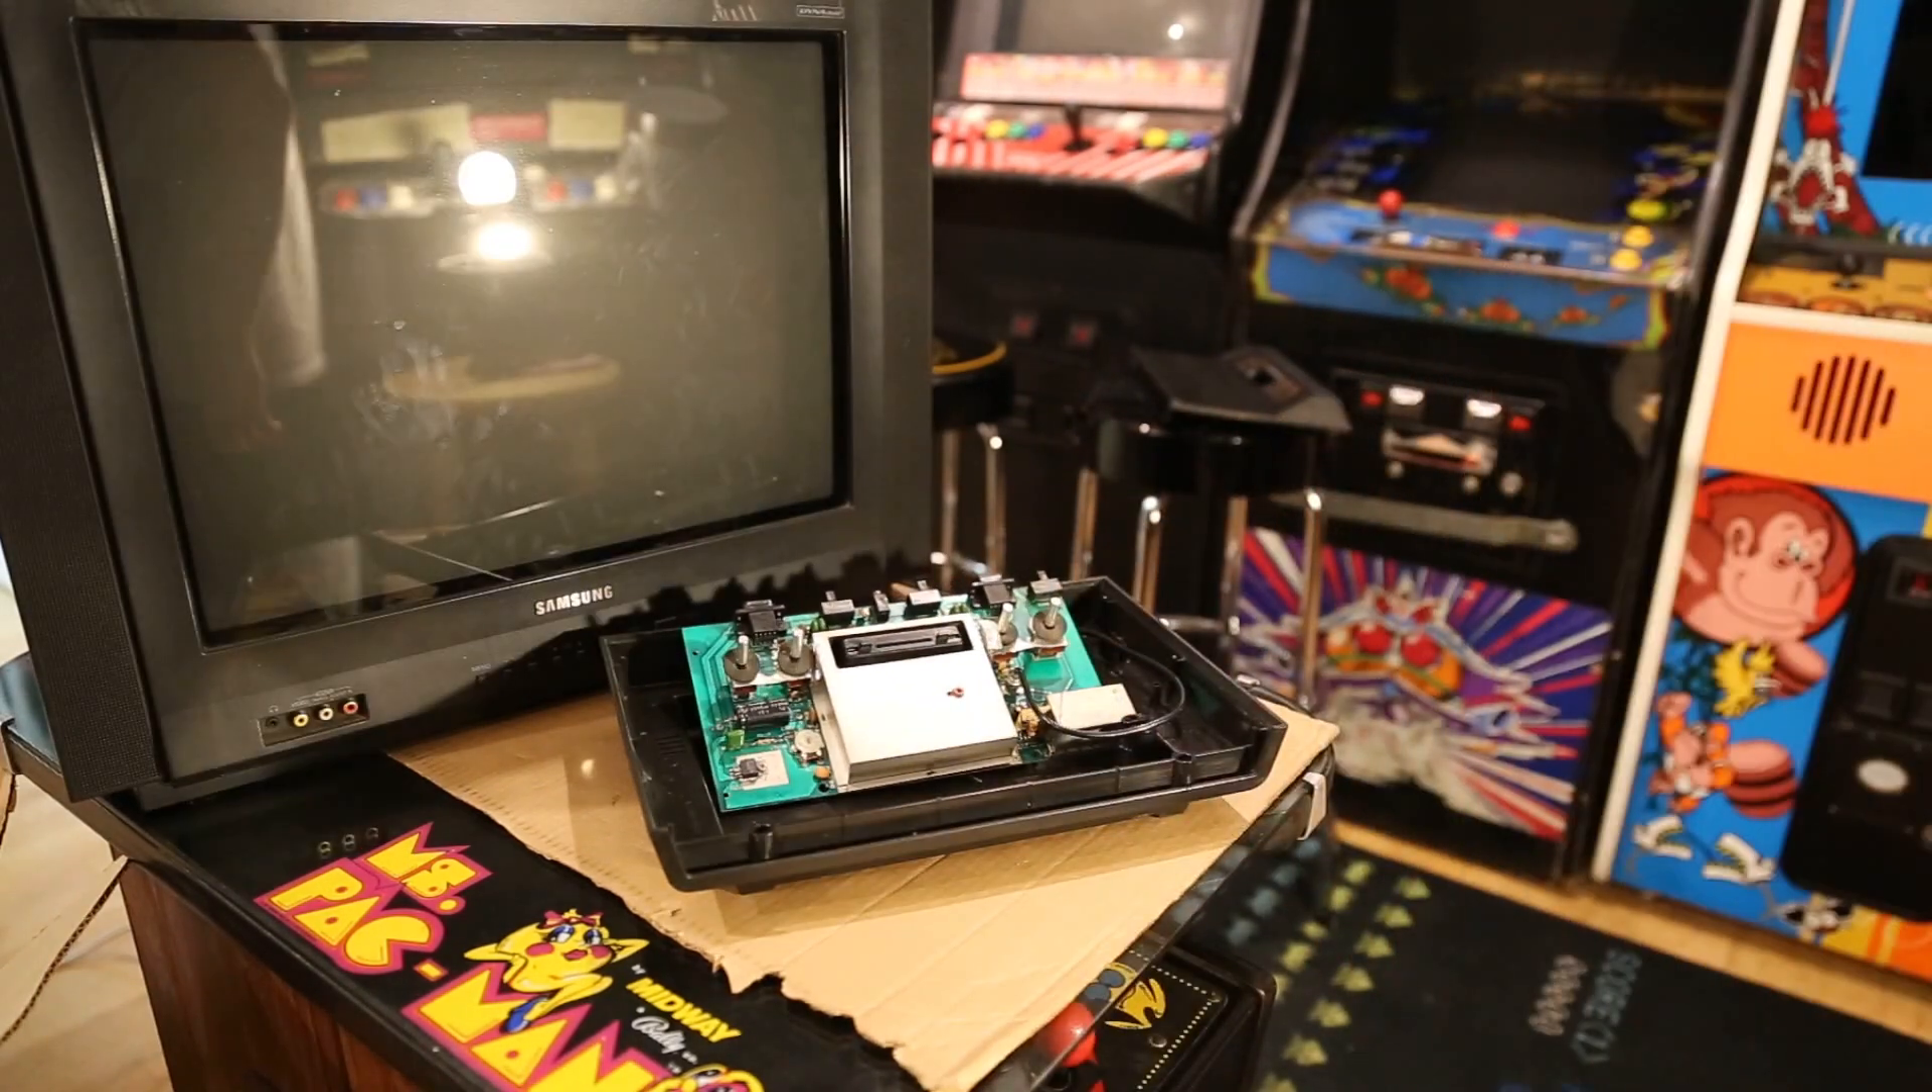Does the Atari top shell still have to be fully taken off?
No.